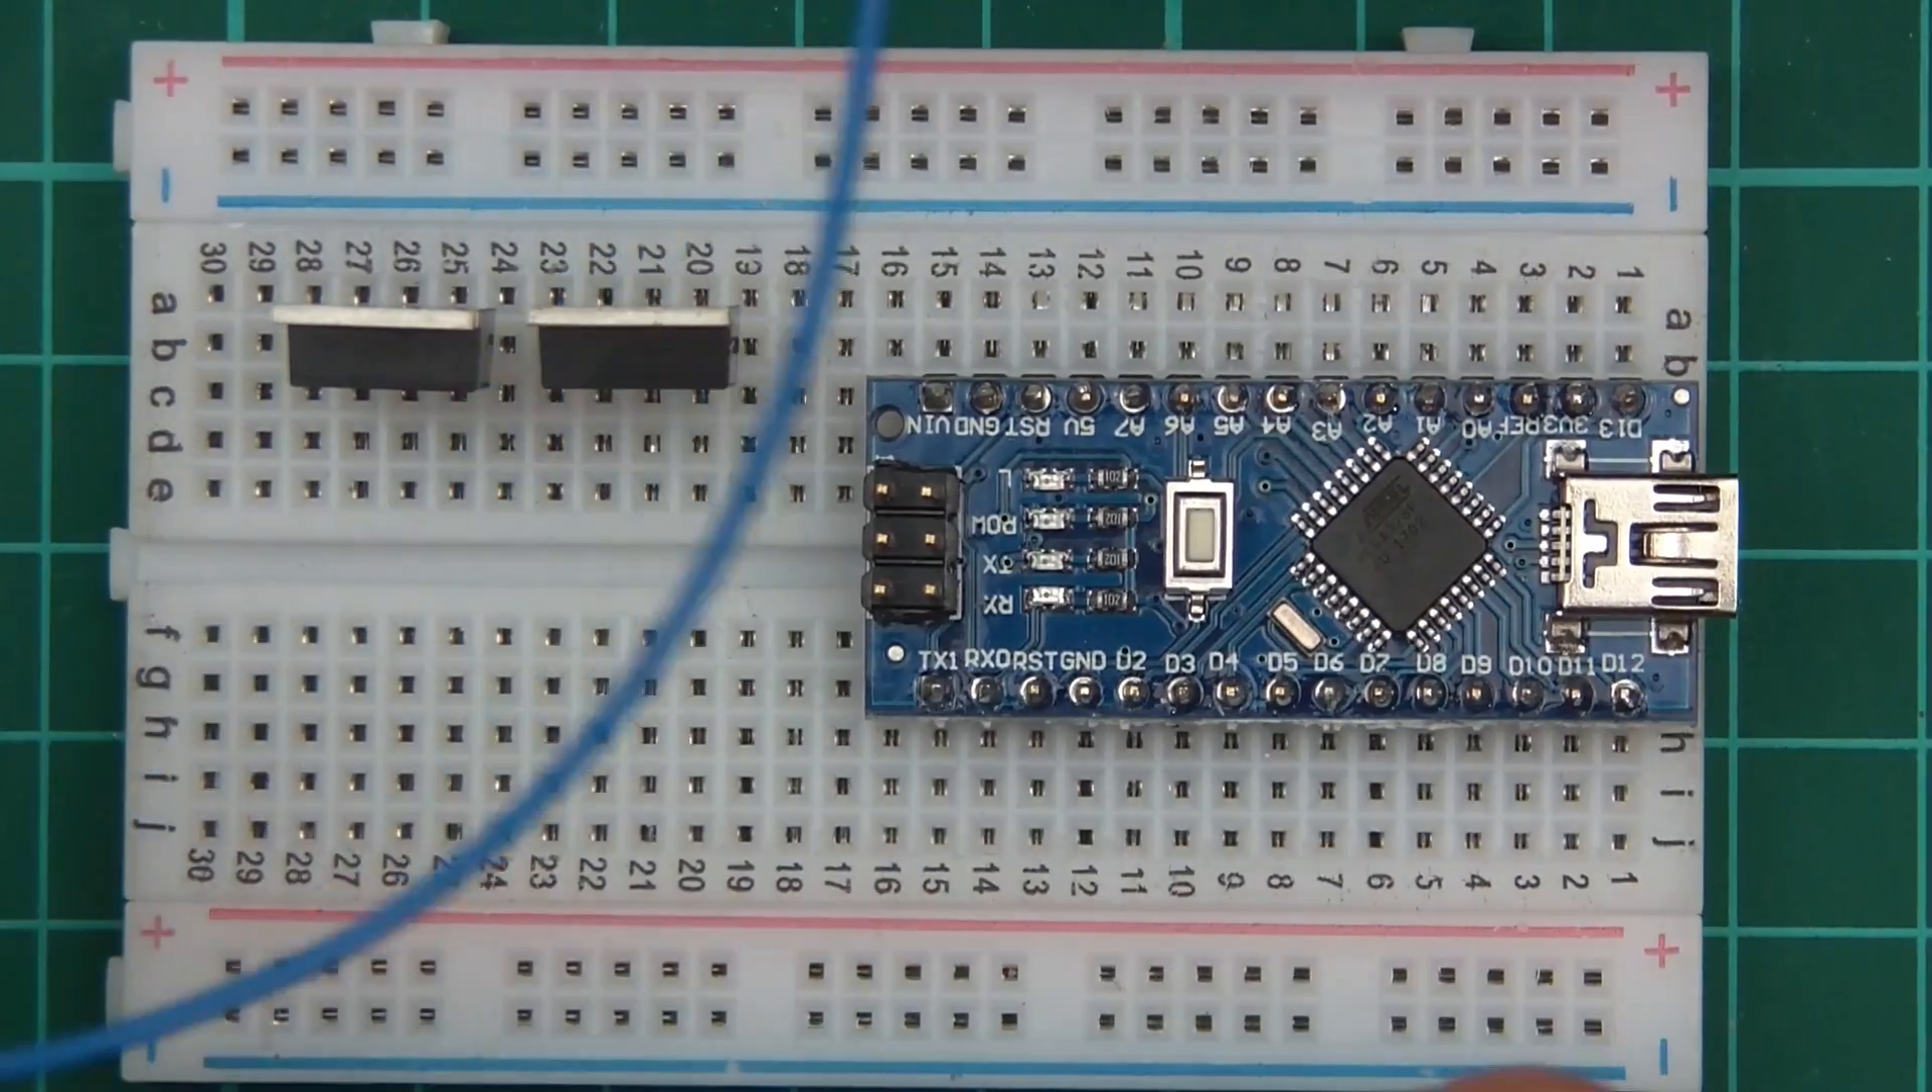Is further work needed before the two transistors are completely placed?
No.